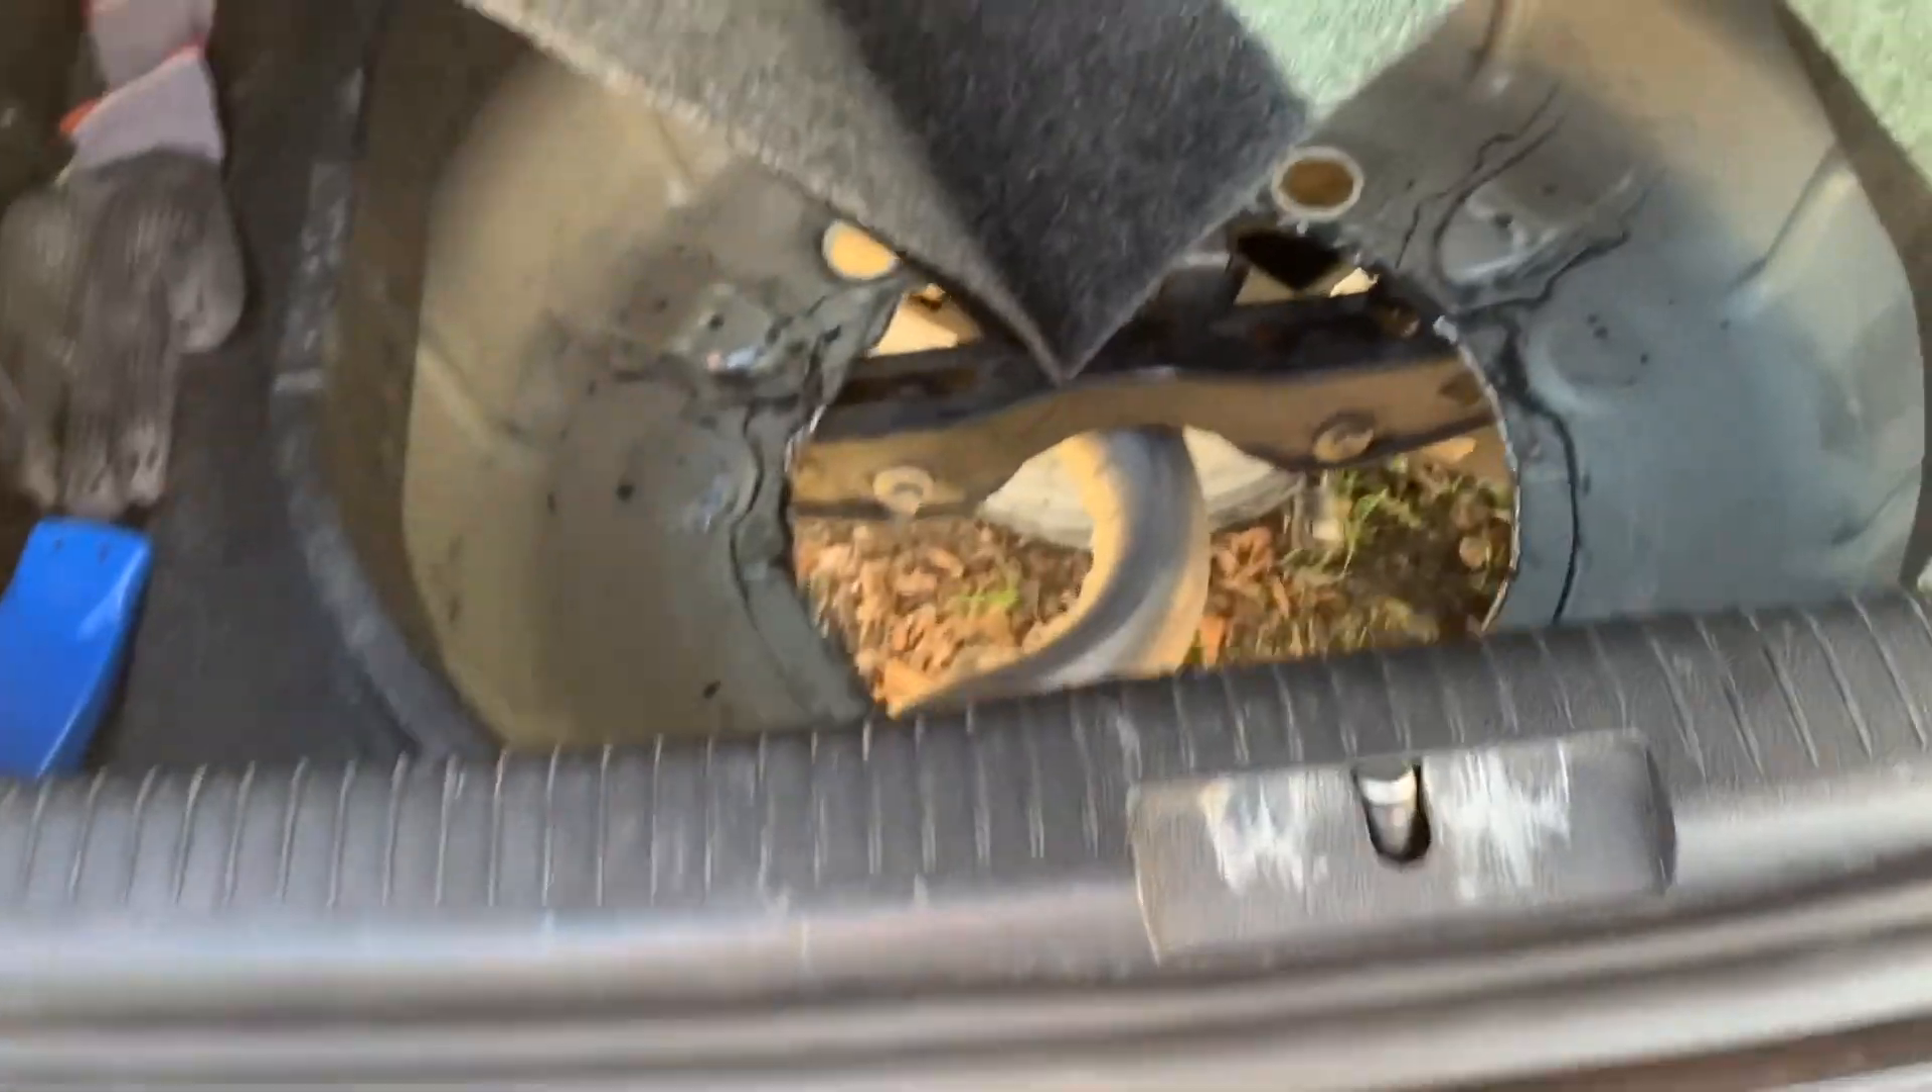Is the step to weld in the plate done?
No.